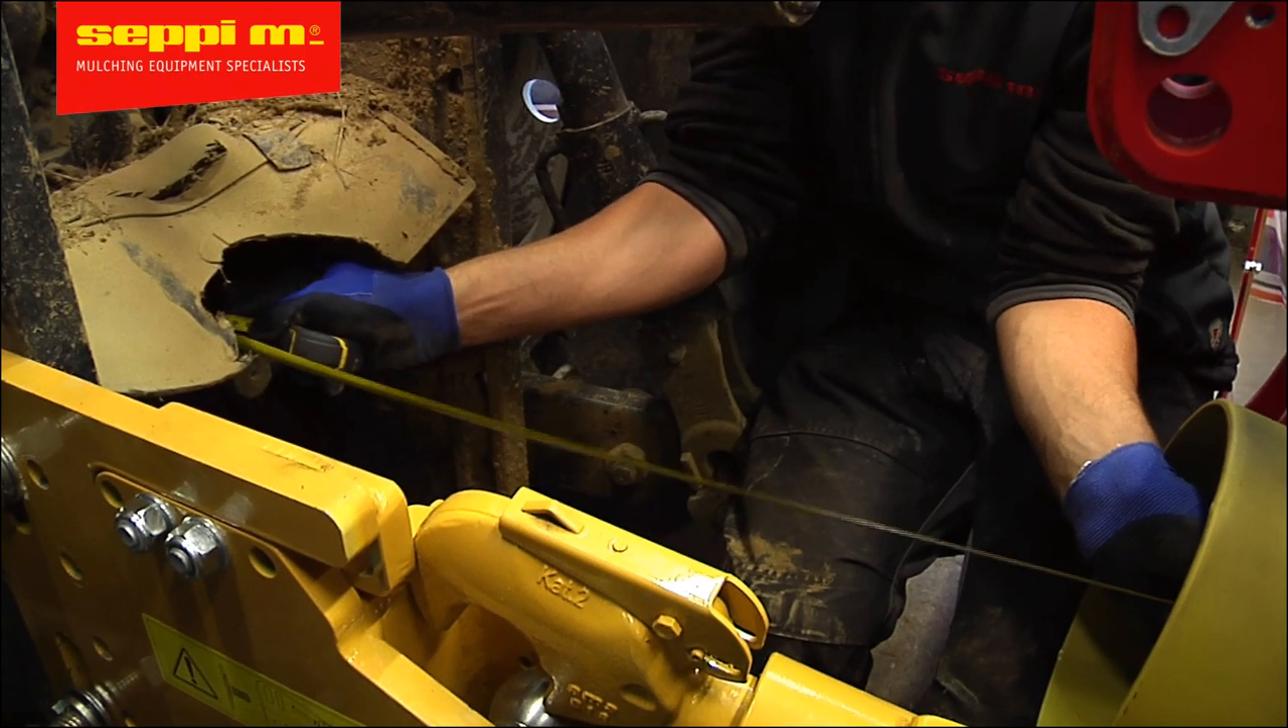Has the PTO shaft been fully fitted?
No.